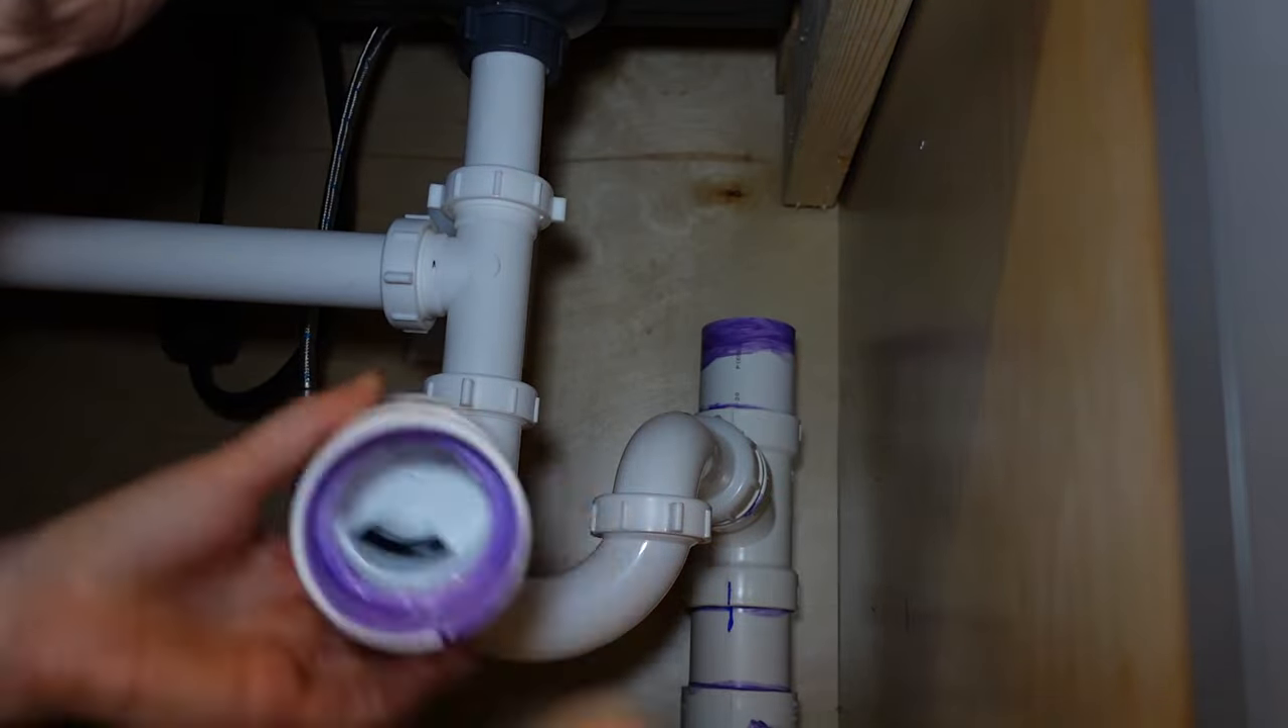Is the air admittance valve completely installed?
No.